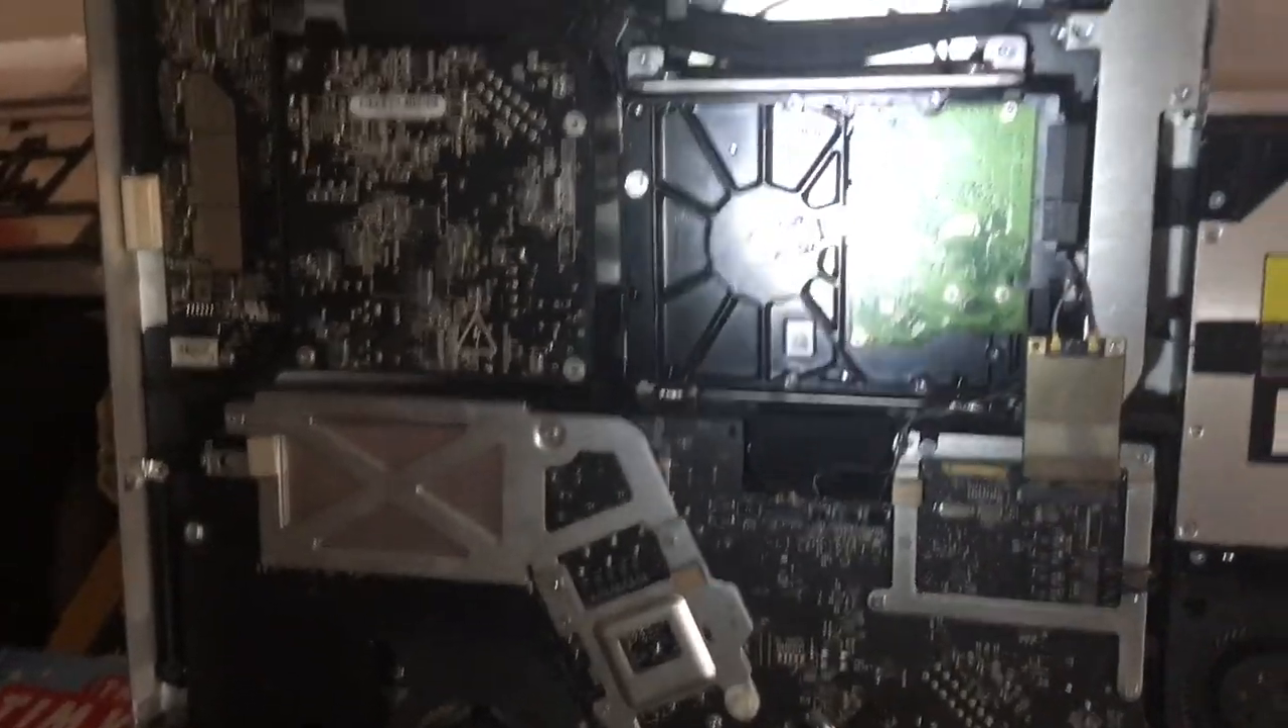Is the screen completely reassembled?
No.